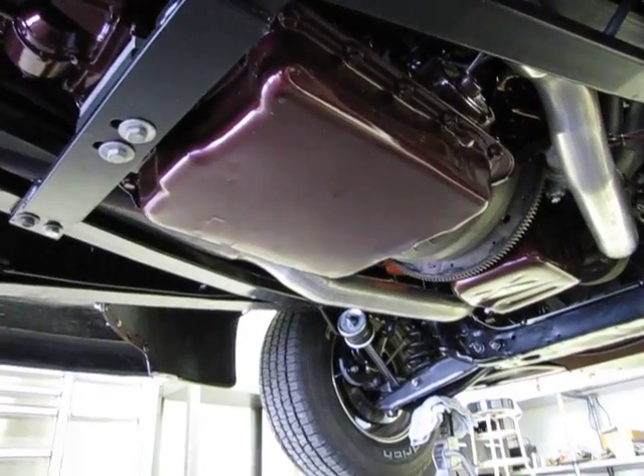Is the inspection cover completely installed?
No.